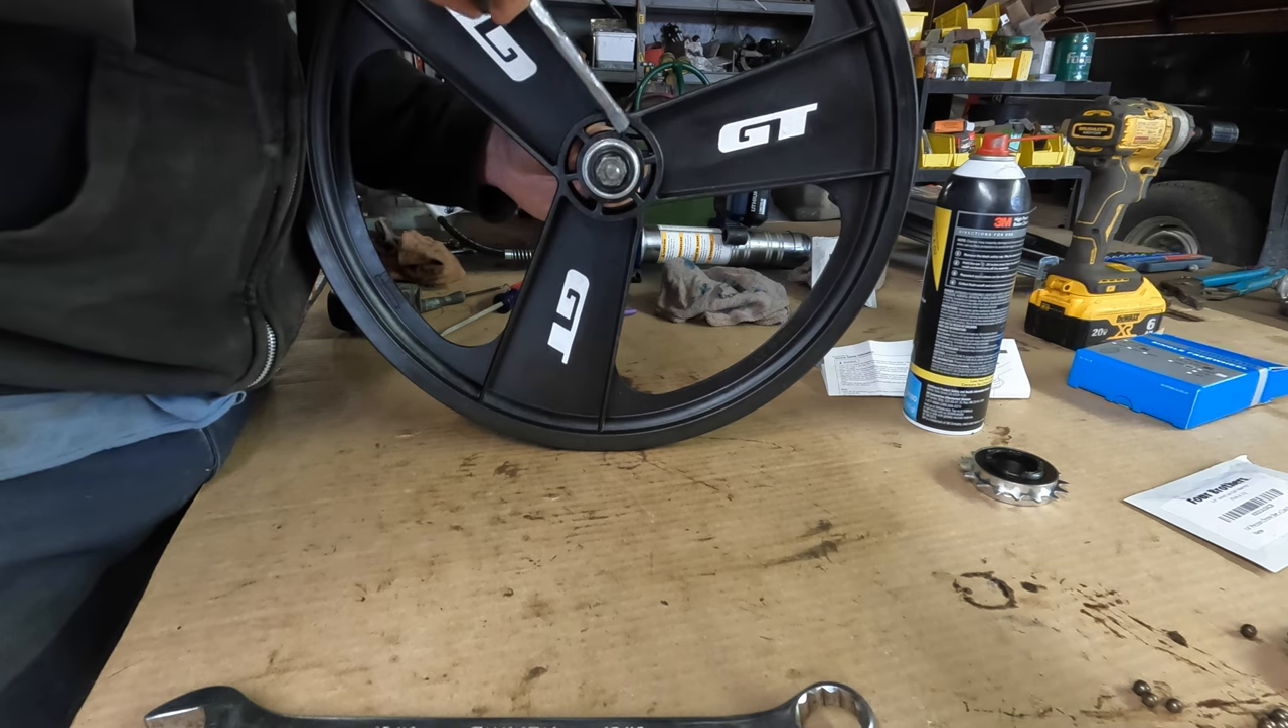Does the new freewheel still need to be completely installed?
Yes.